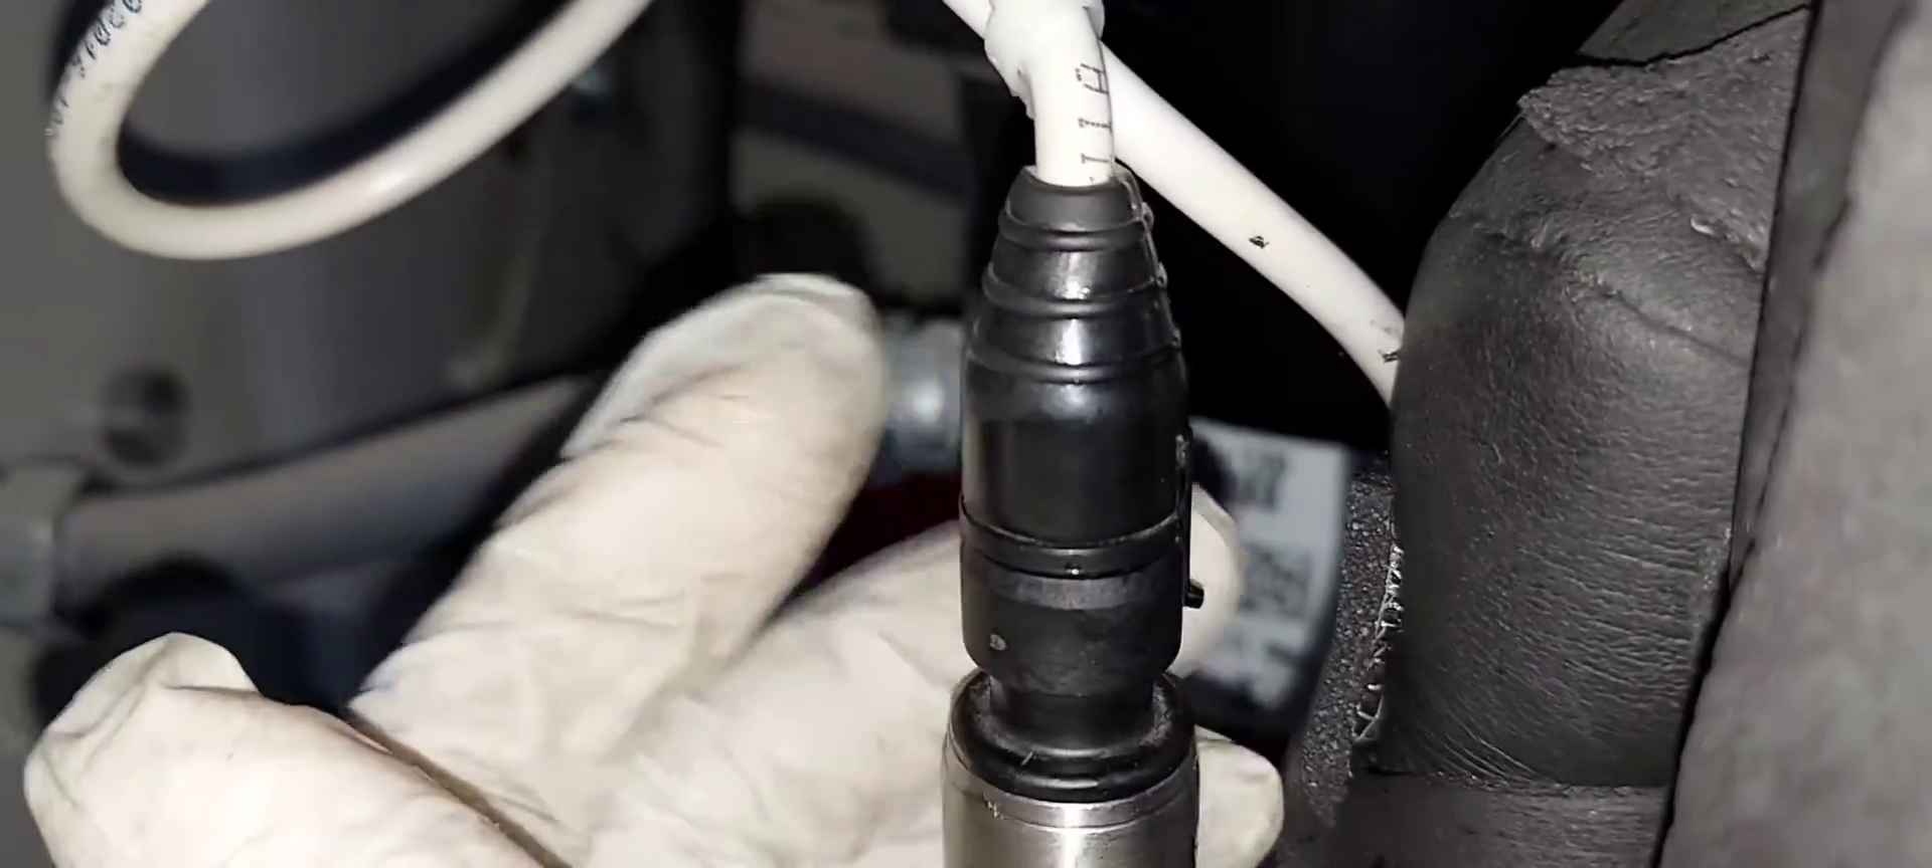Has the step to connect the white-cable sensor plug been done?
Yes.